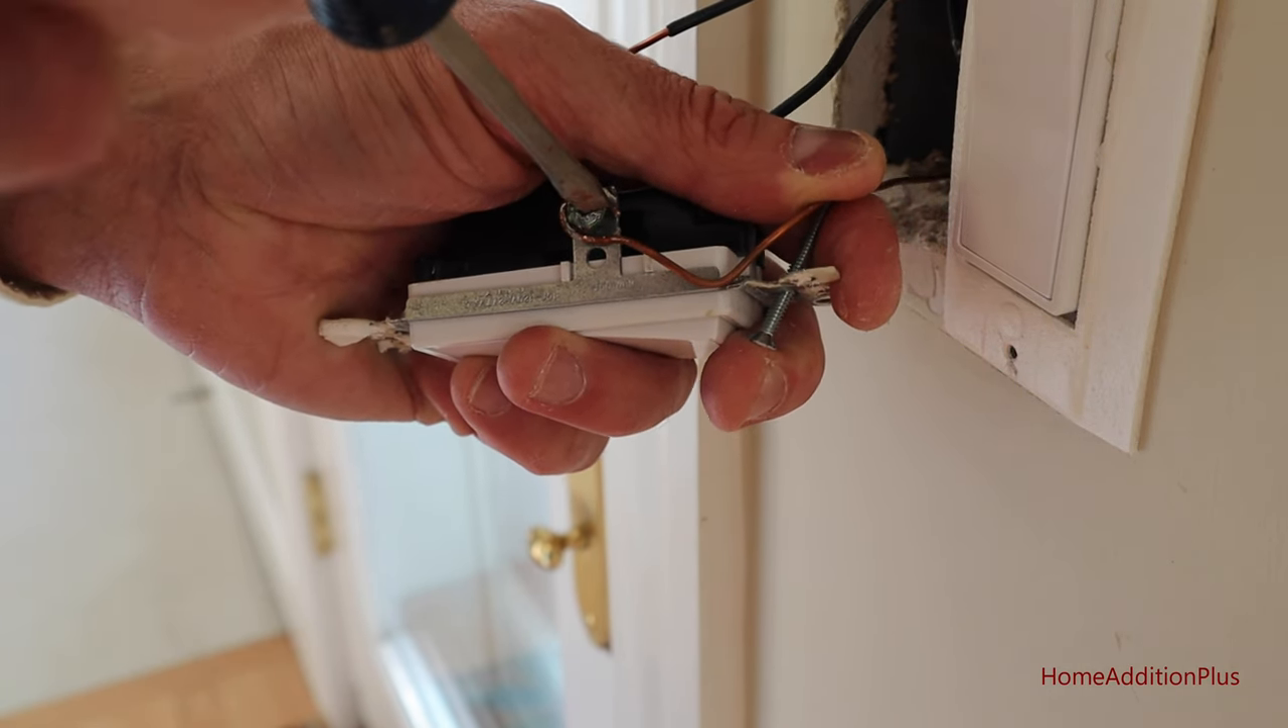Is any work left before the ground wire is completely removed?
Yes.